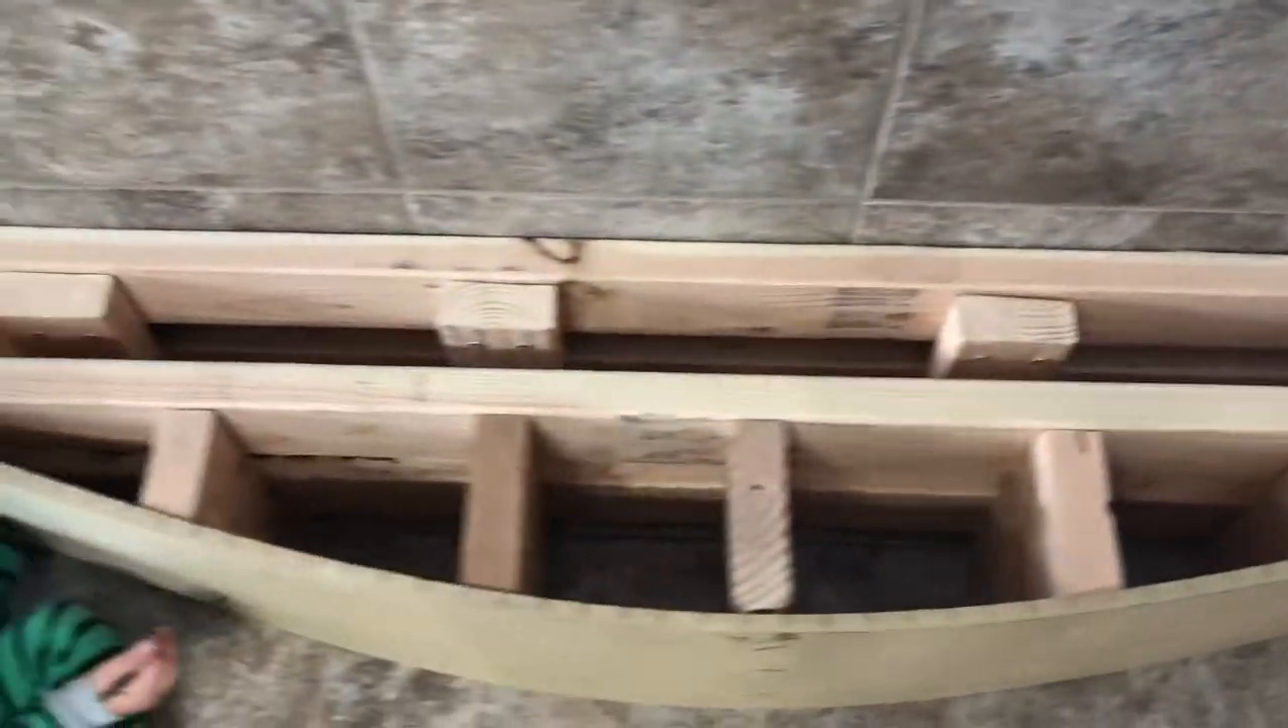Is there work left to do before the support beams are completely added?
No.